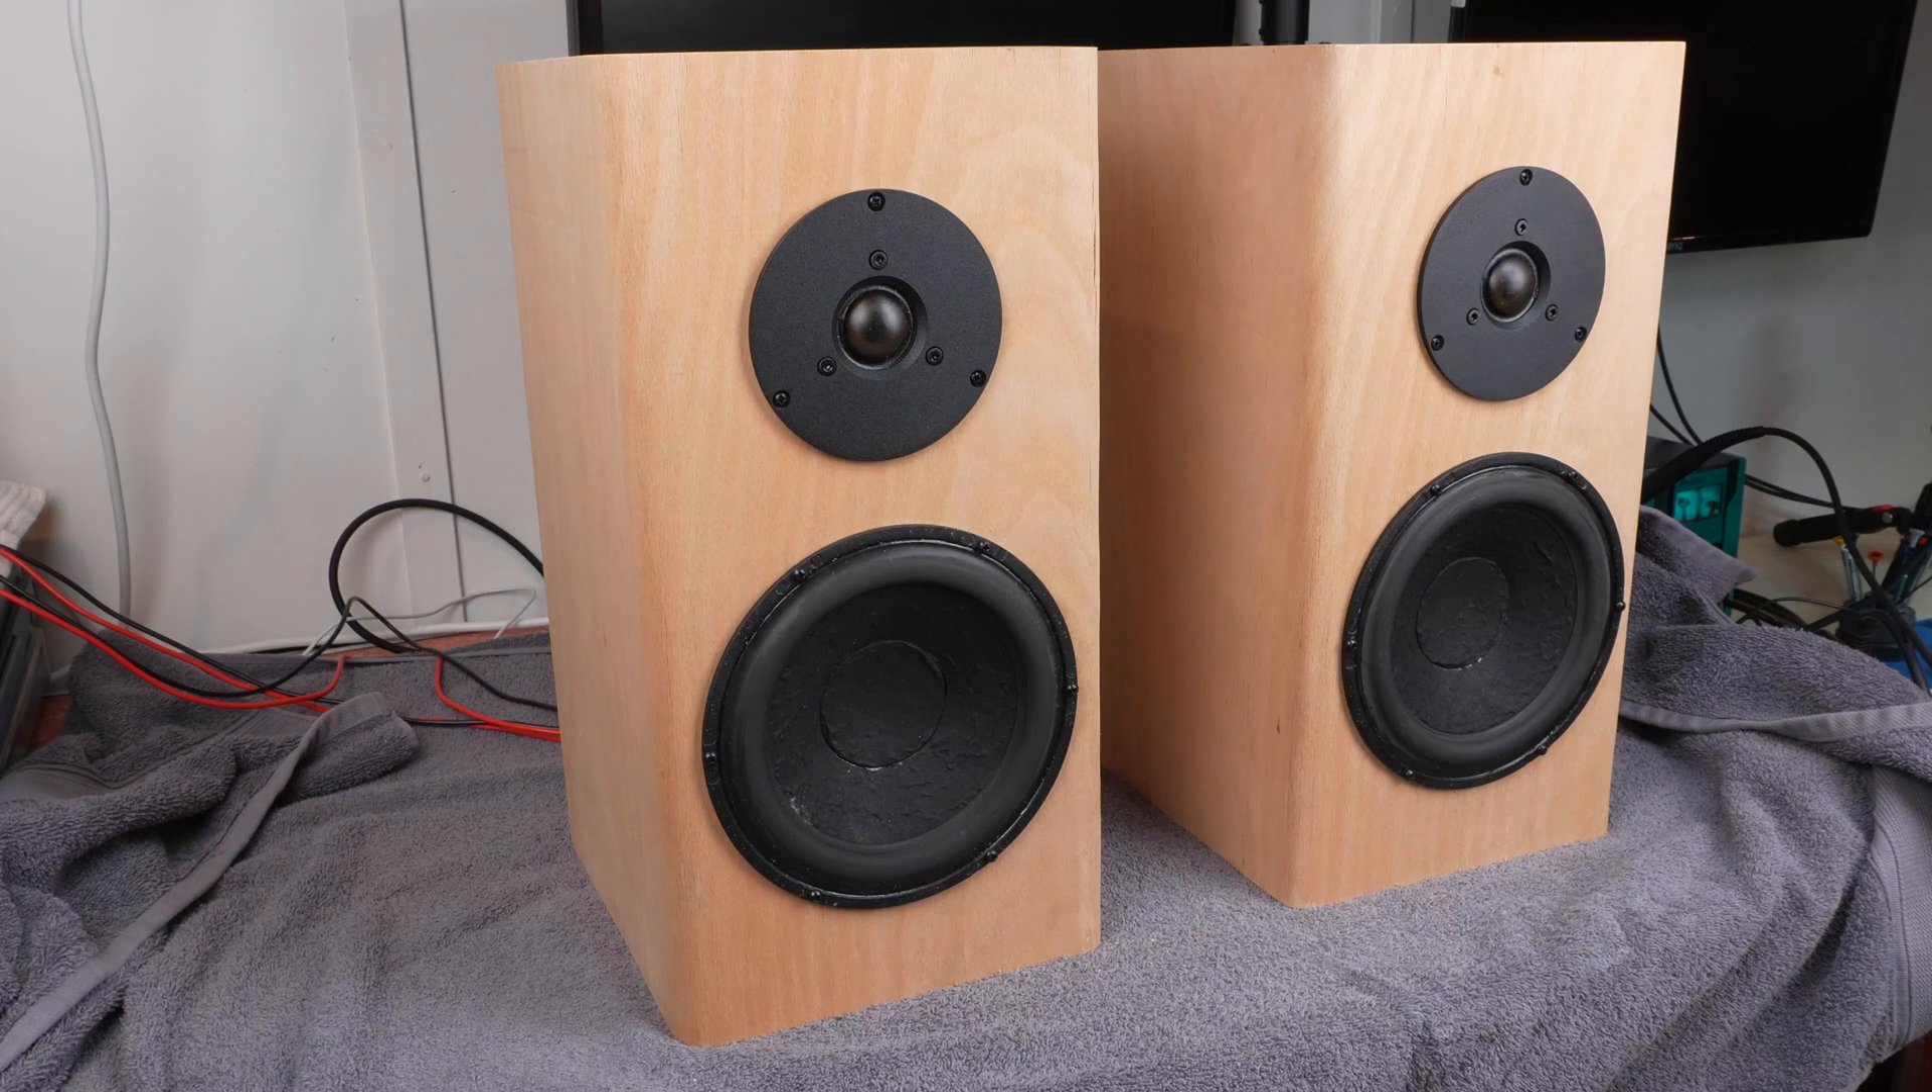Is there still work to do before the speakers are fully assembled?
No.